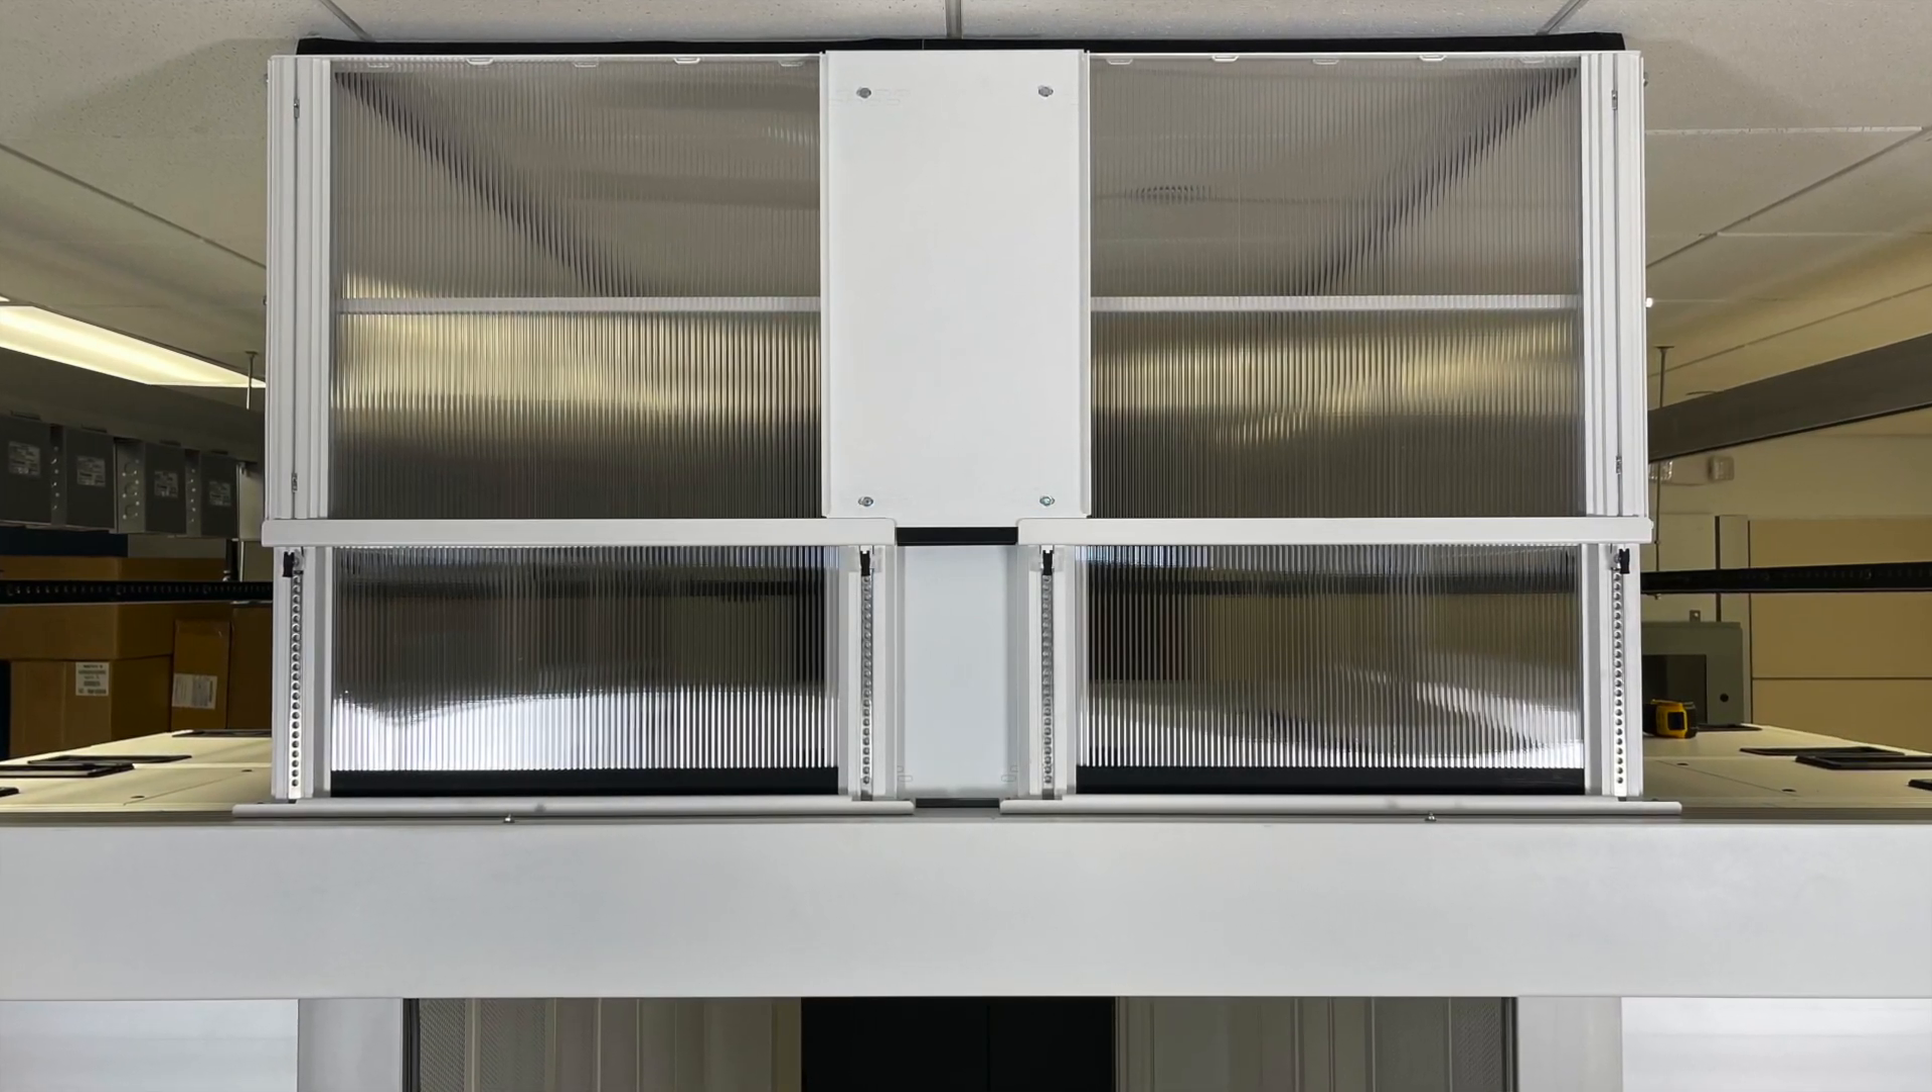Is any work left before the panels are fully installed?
No.